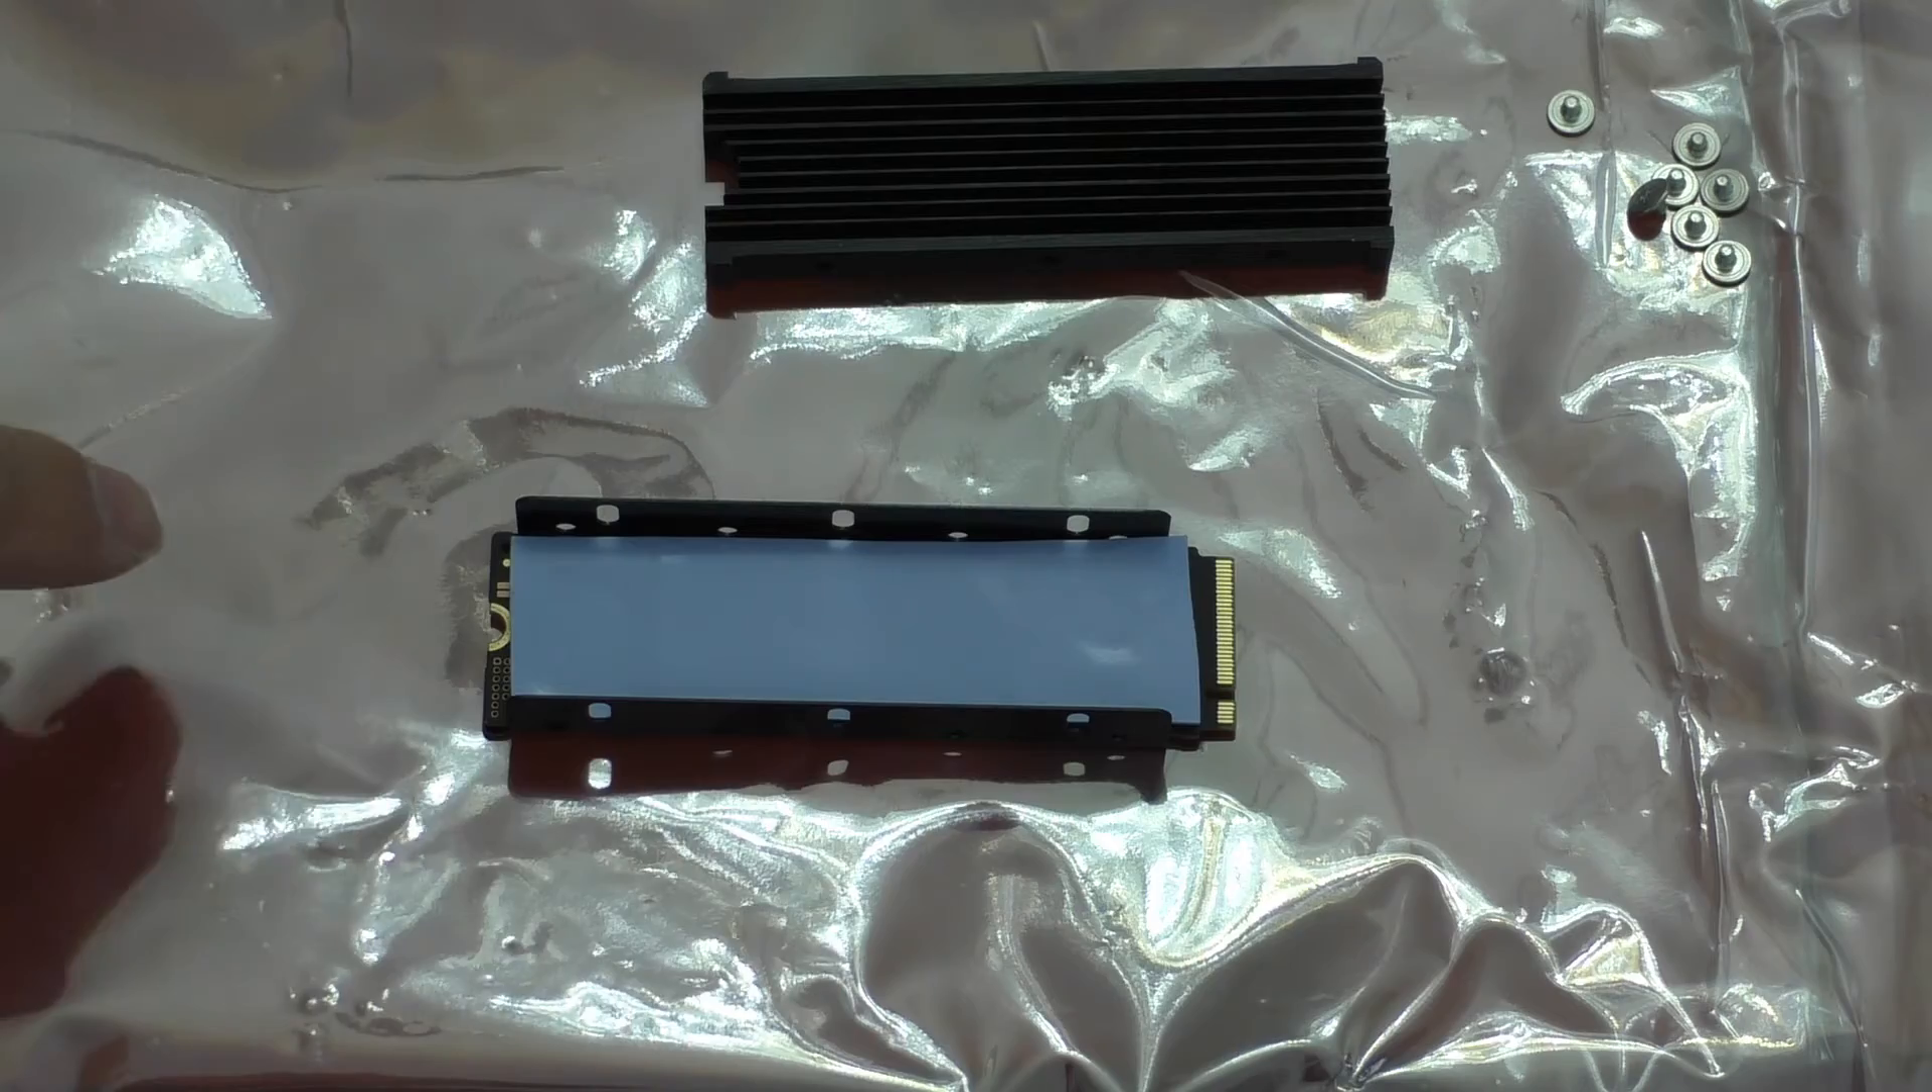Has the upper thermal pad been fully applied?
Yes.